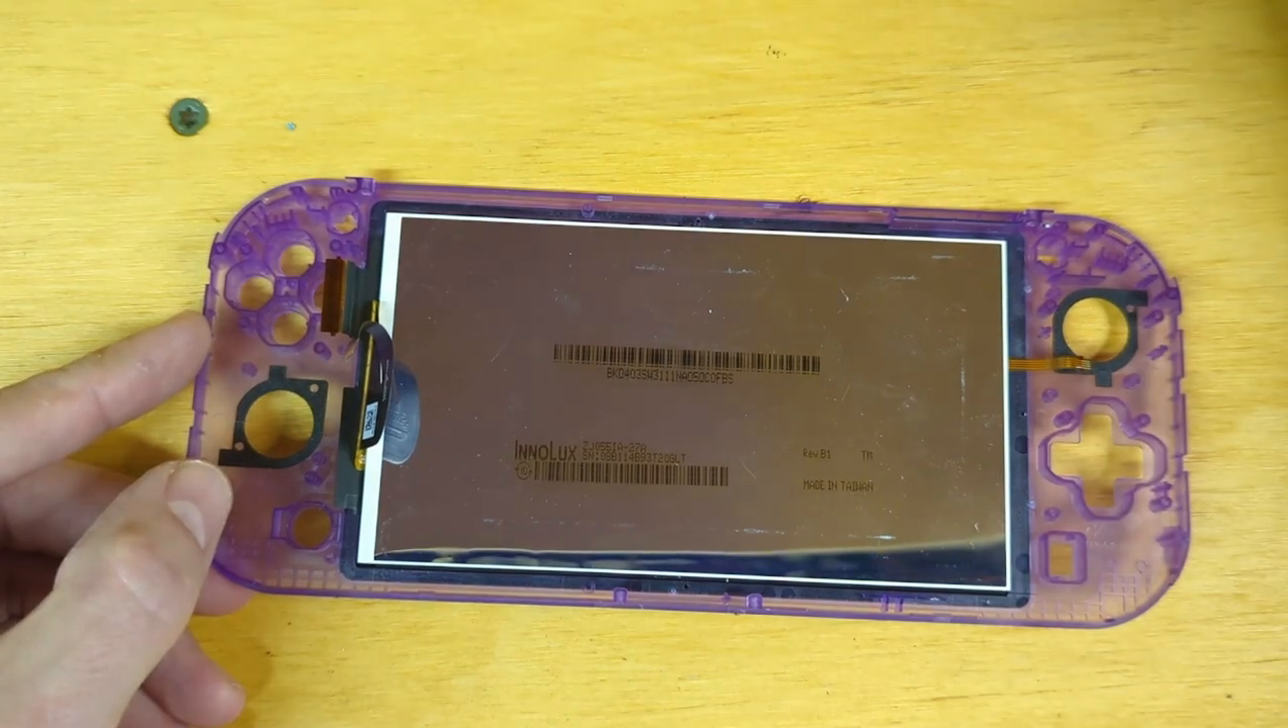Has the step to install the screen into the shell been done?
Yes.